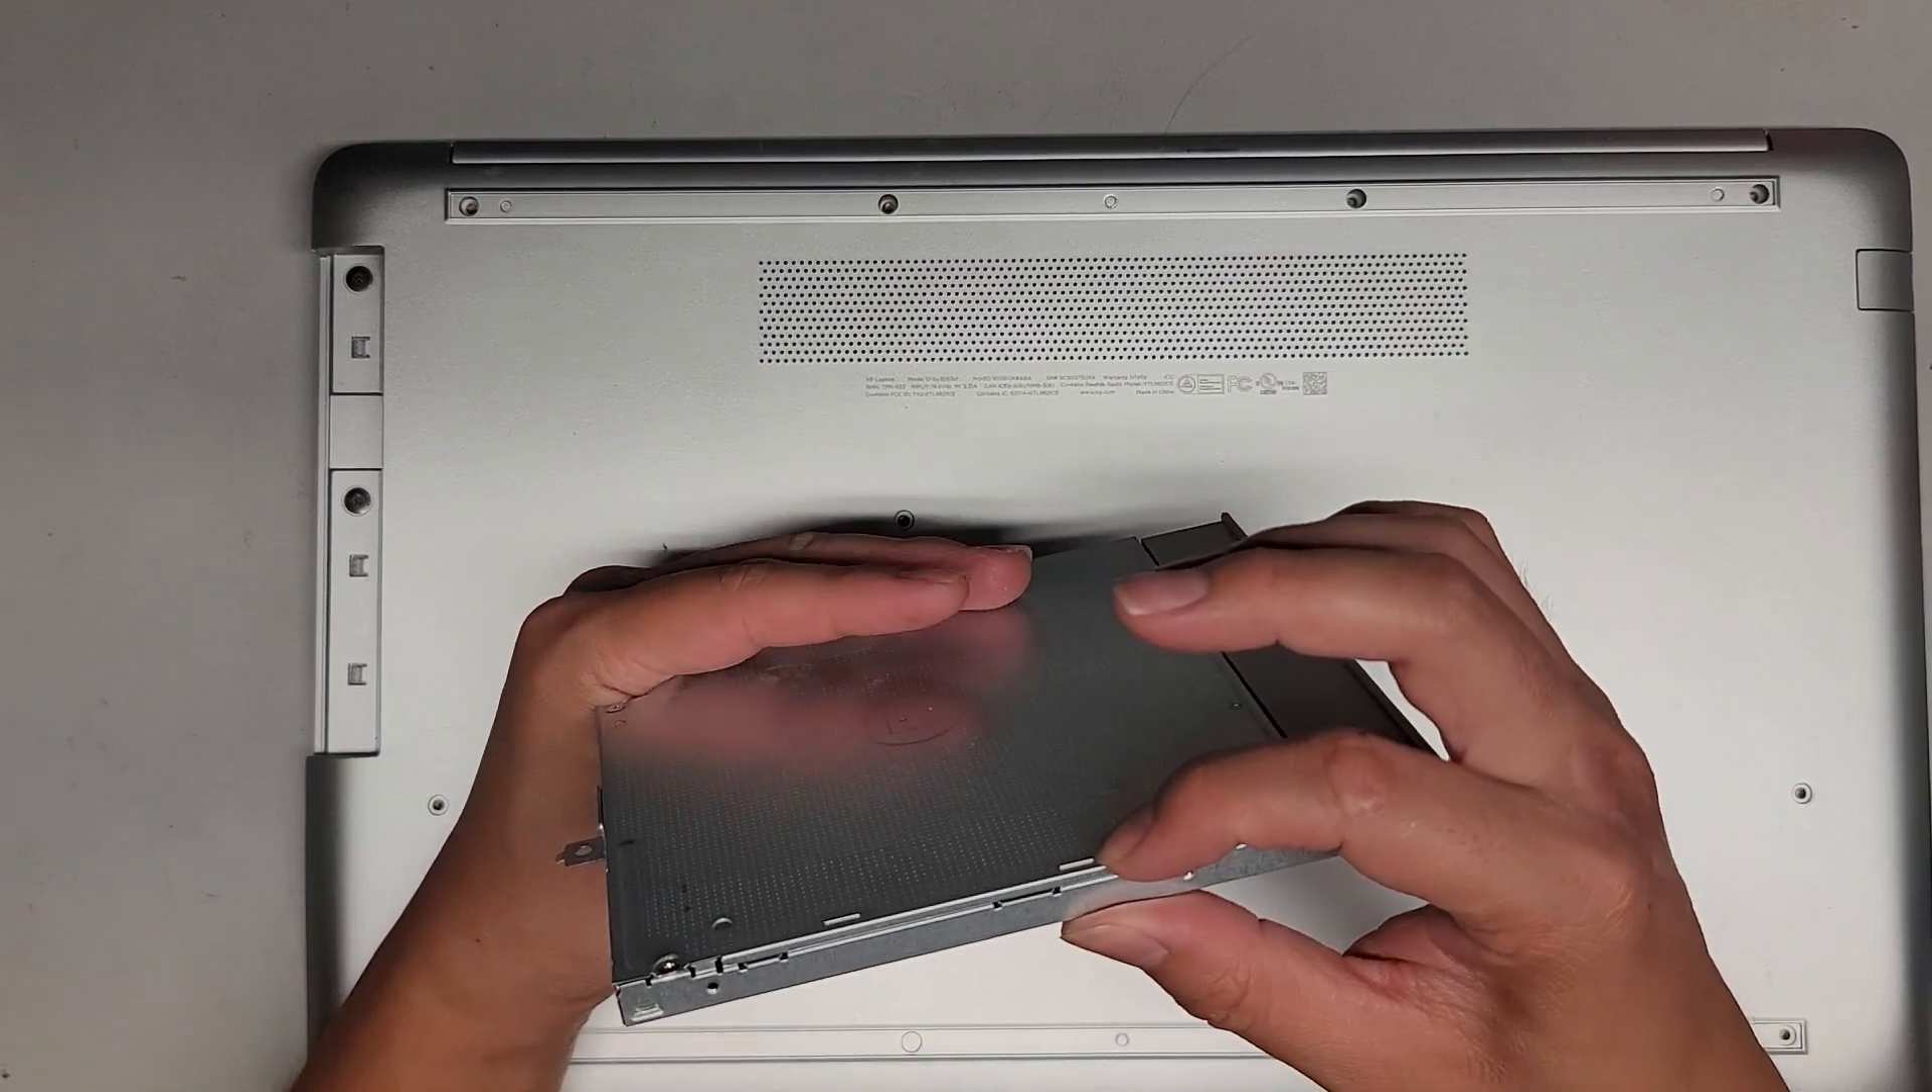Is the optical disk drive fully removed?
Yes.